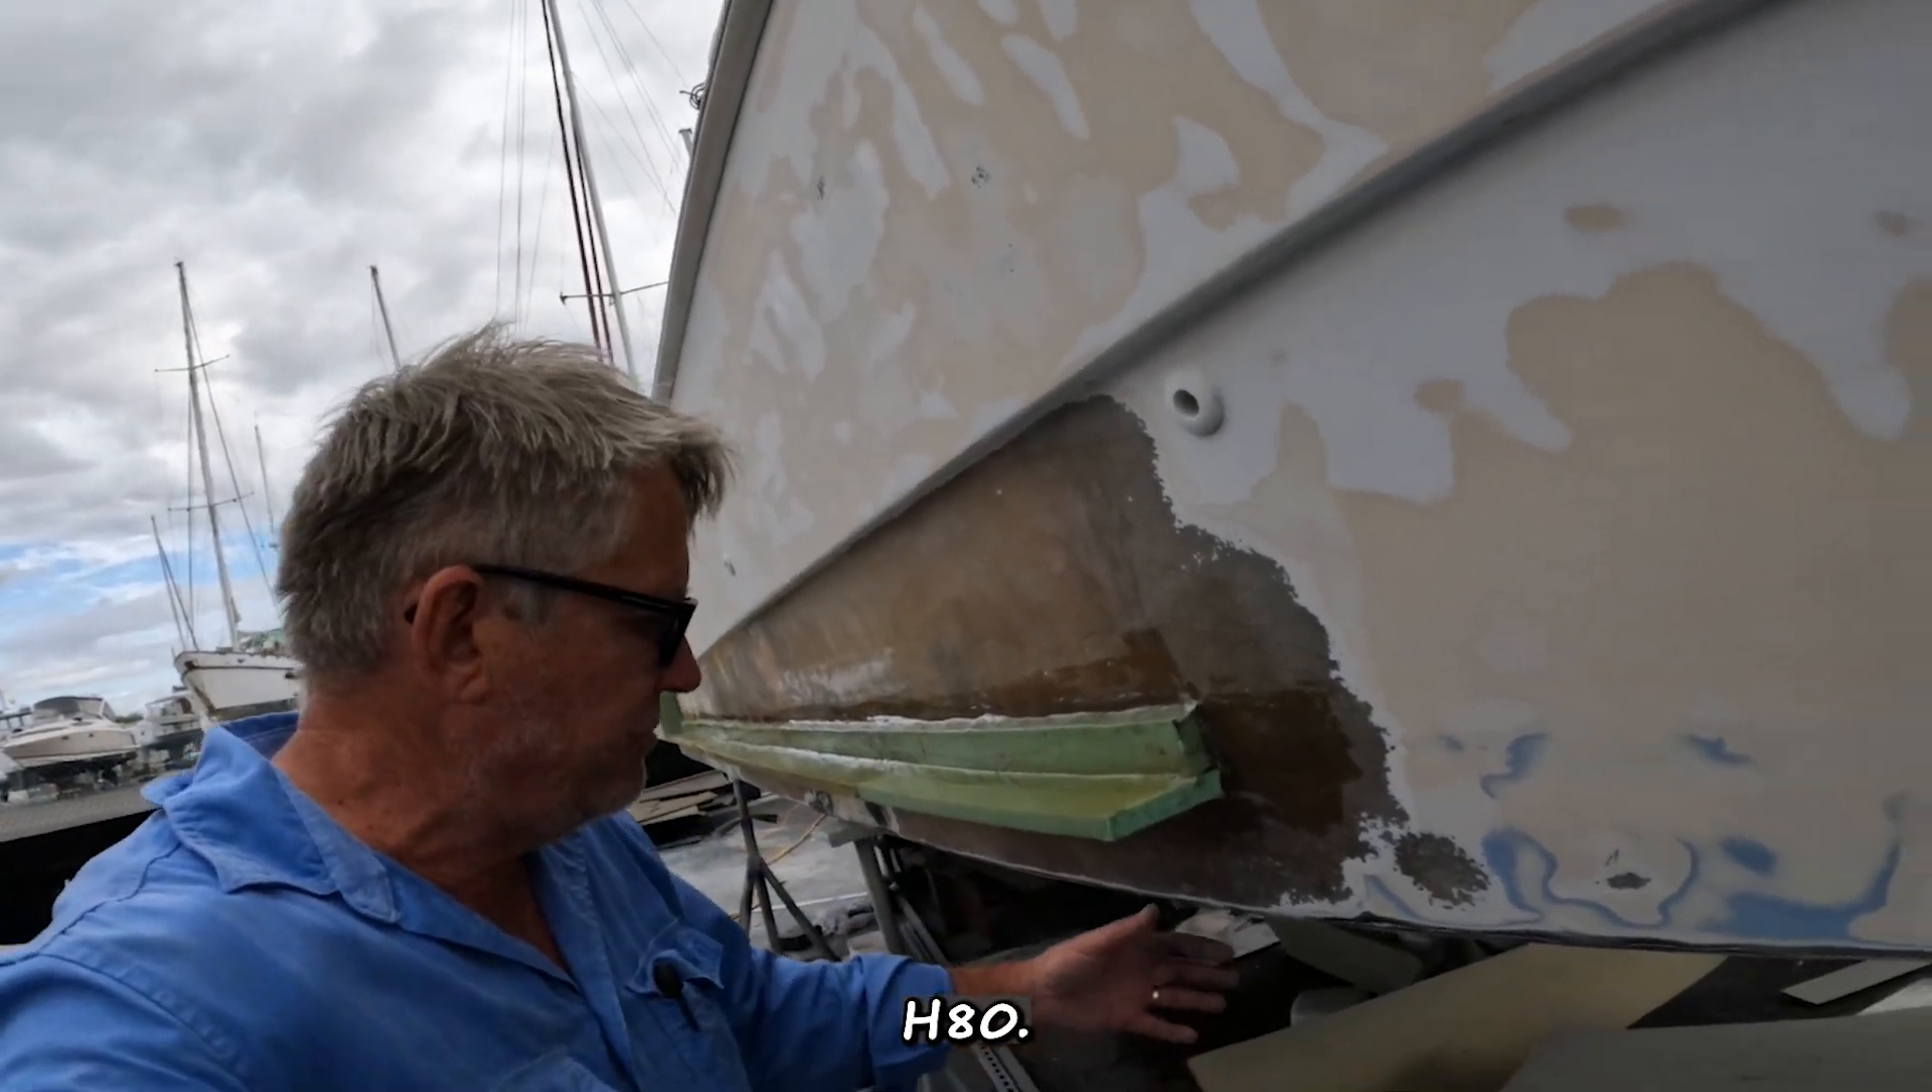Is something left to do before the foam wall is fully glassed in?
Yes.